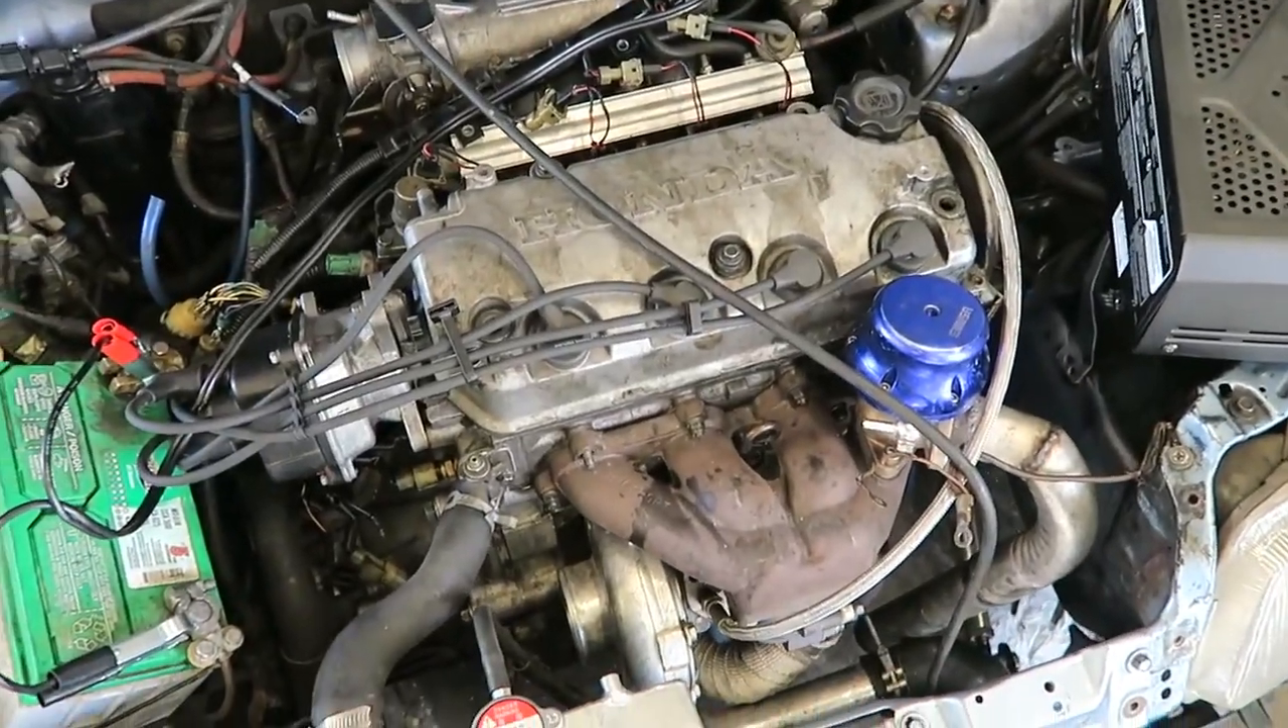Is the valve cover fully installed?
Yes.